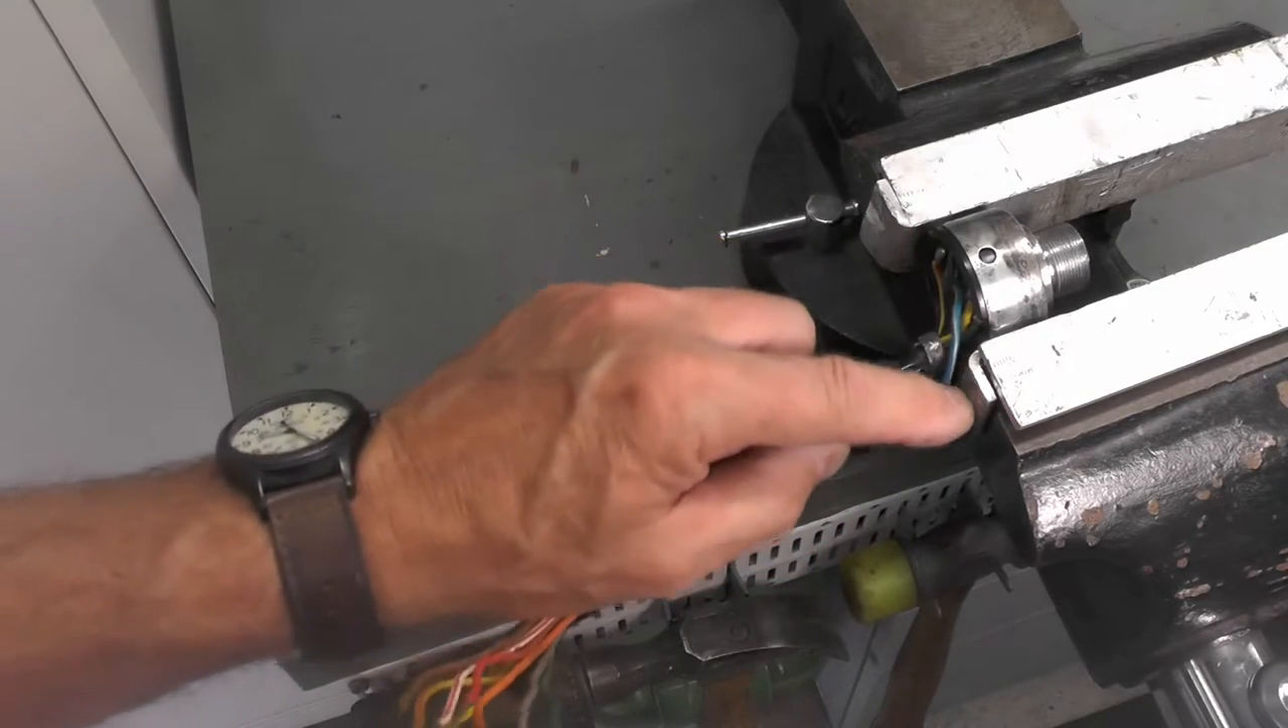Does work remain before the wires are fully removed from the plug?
Yes.